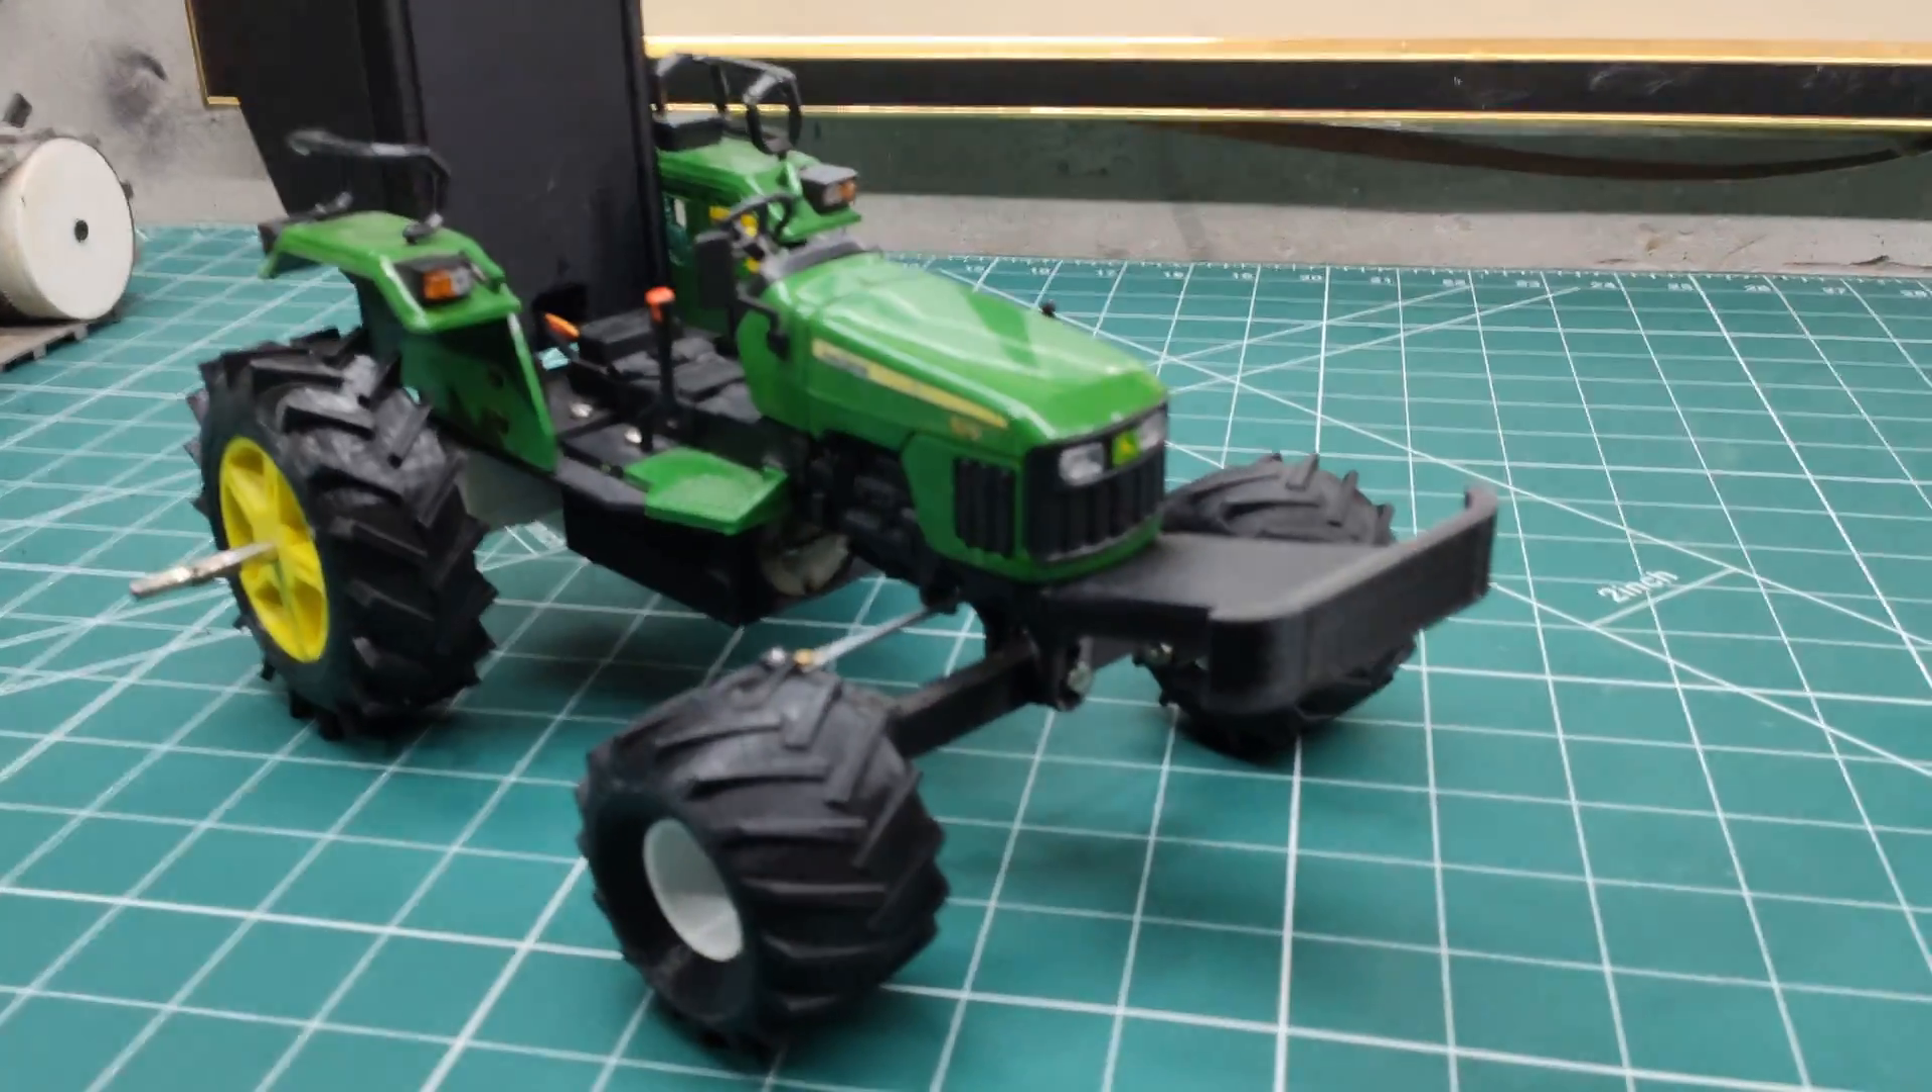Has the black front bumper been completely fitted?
Yes.